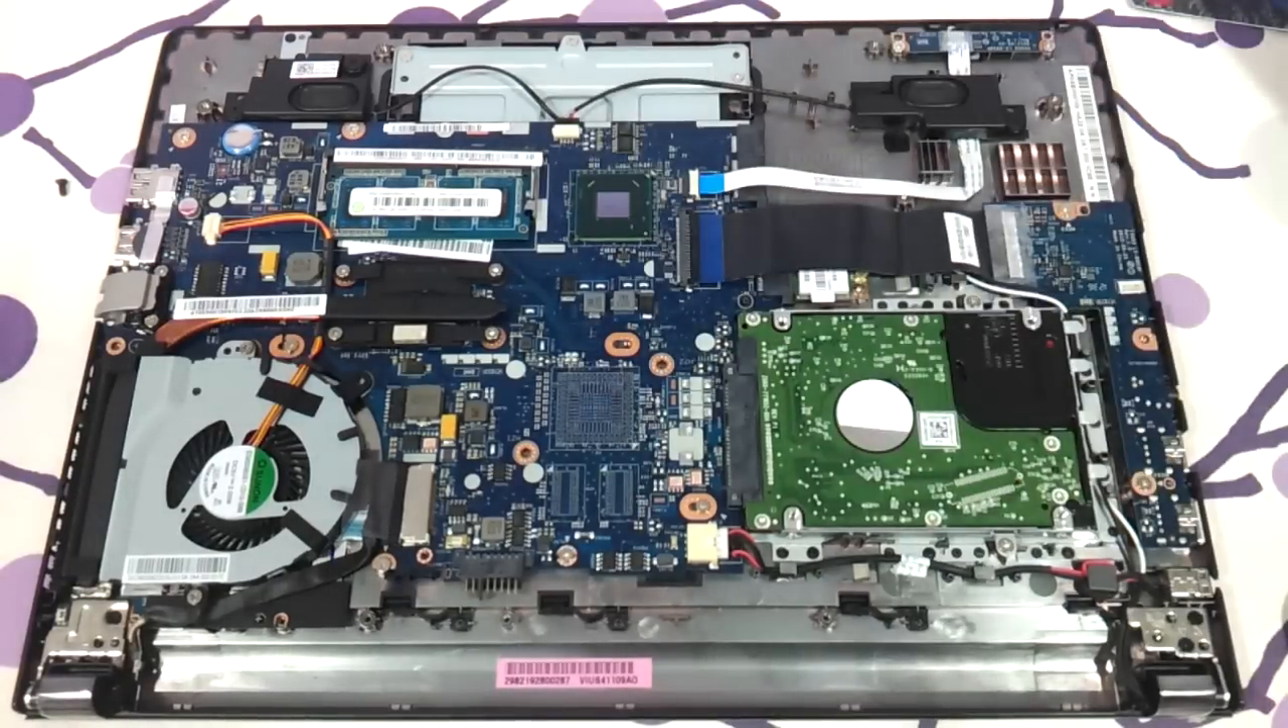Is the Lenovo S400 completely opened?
Yes.